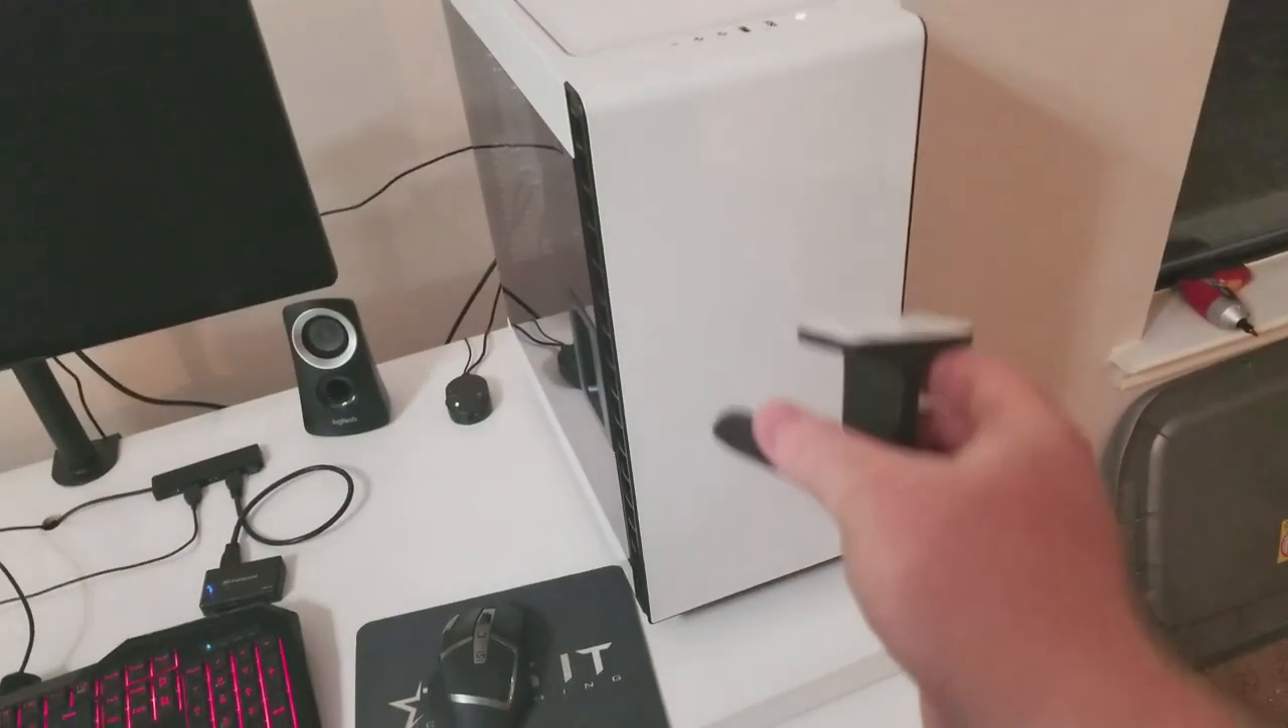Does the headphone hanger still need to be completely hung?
Yes.